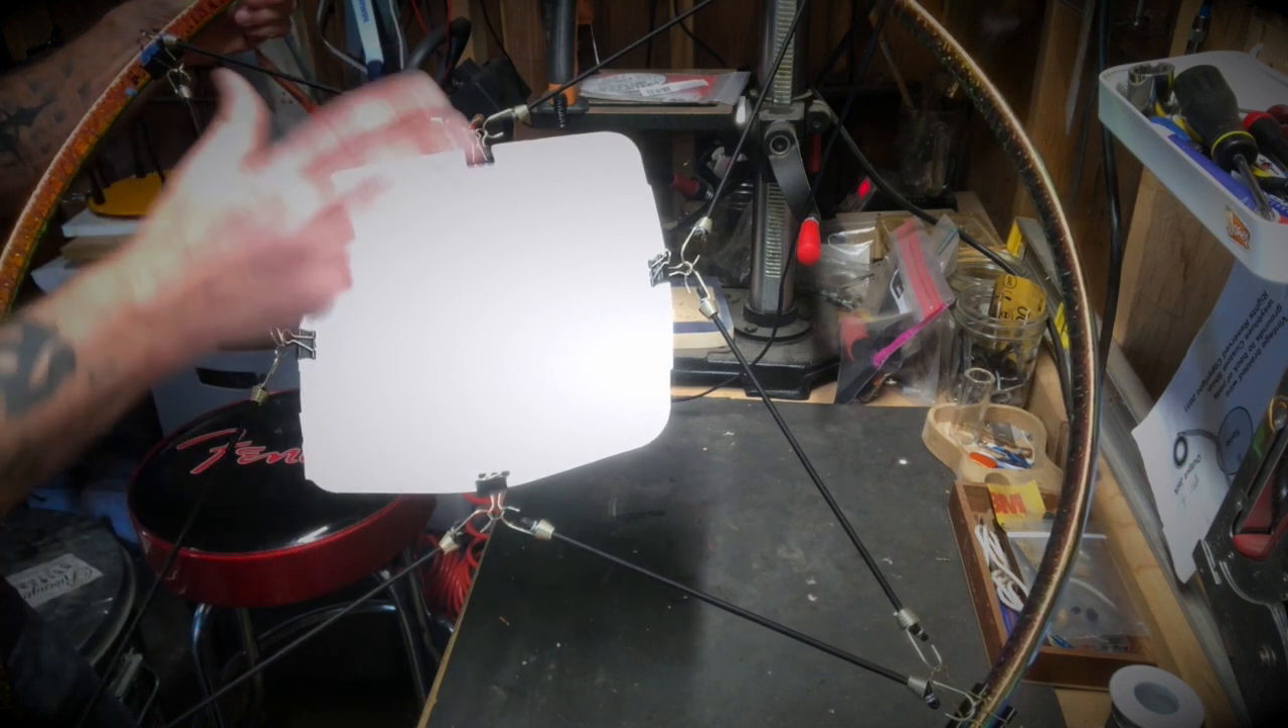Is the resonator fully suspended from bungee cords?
Yes.